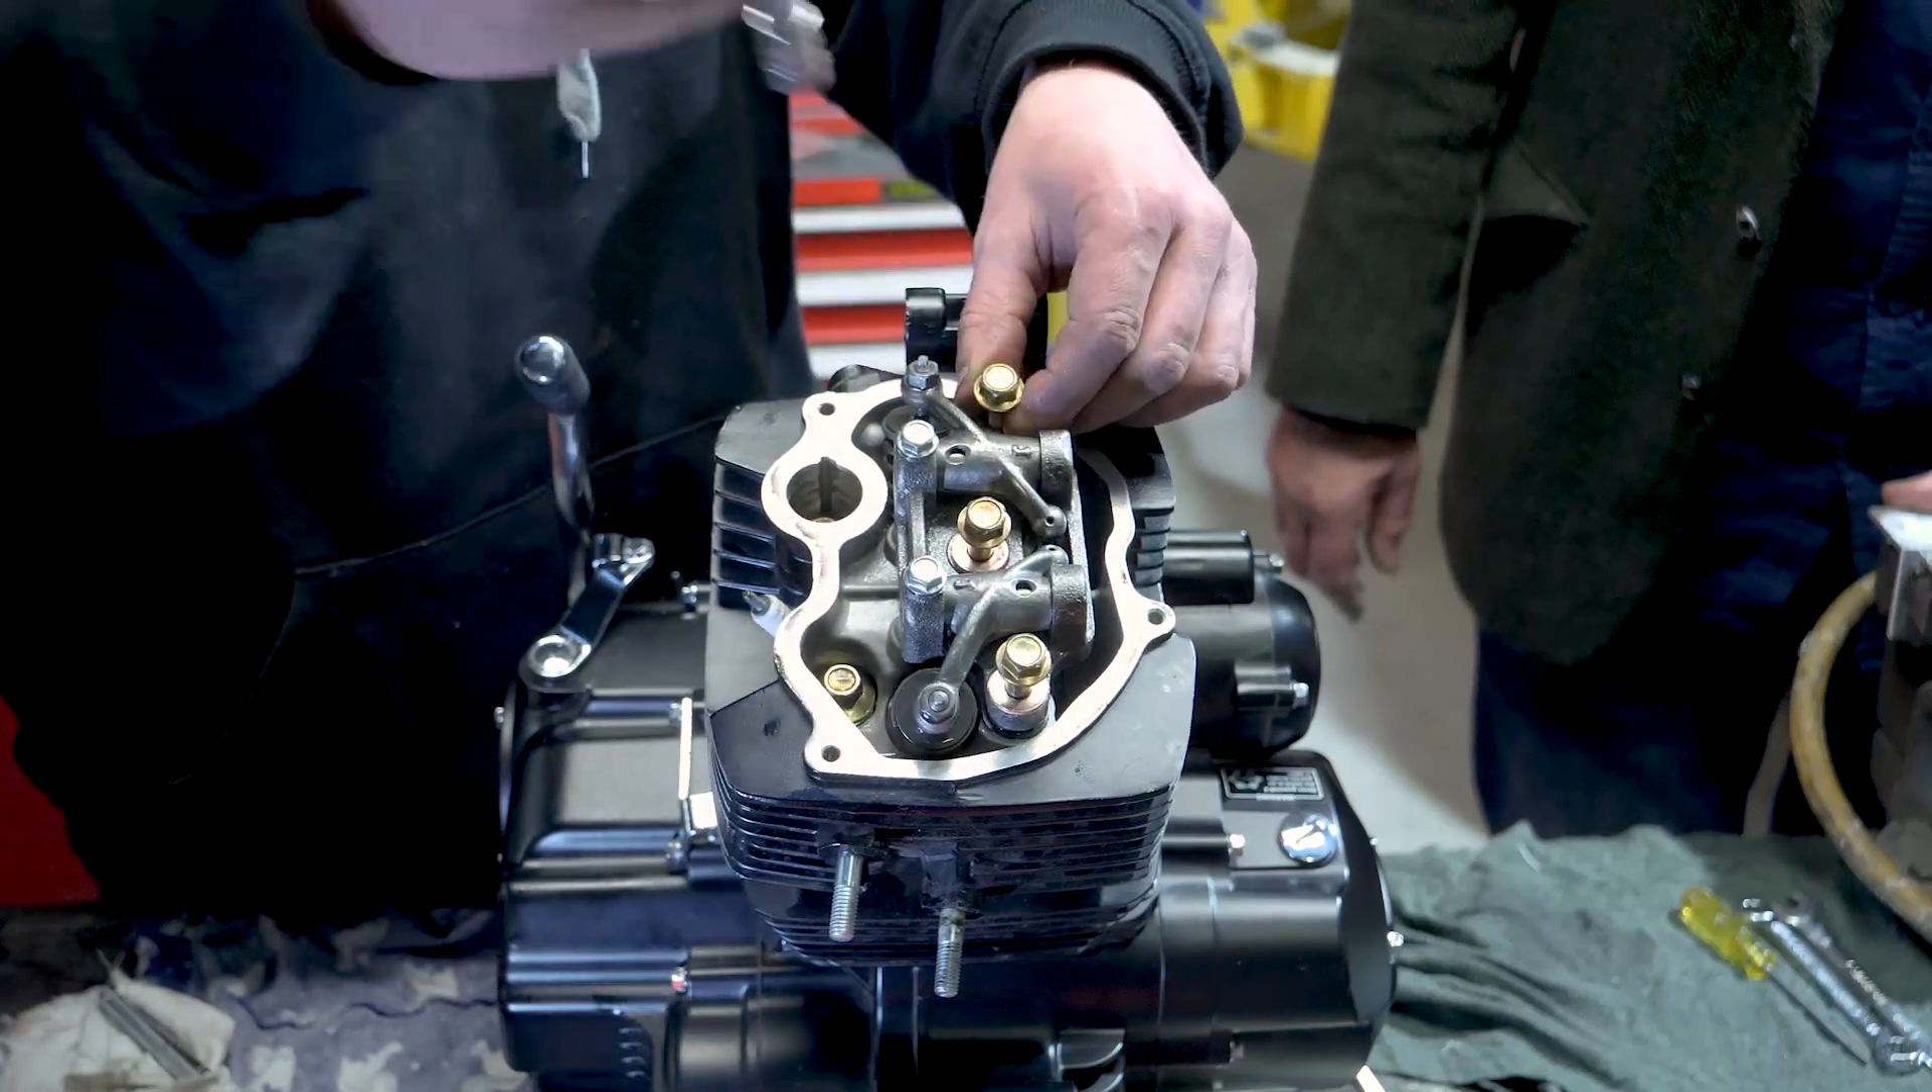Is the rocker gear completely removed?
No.